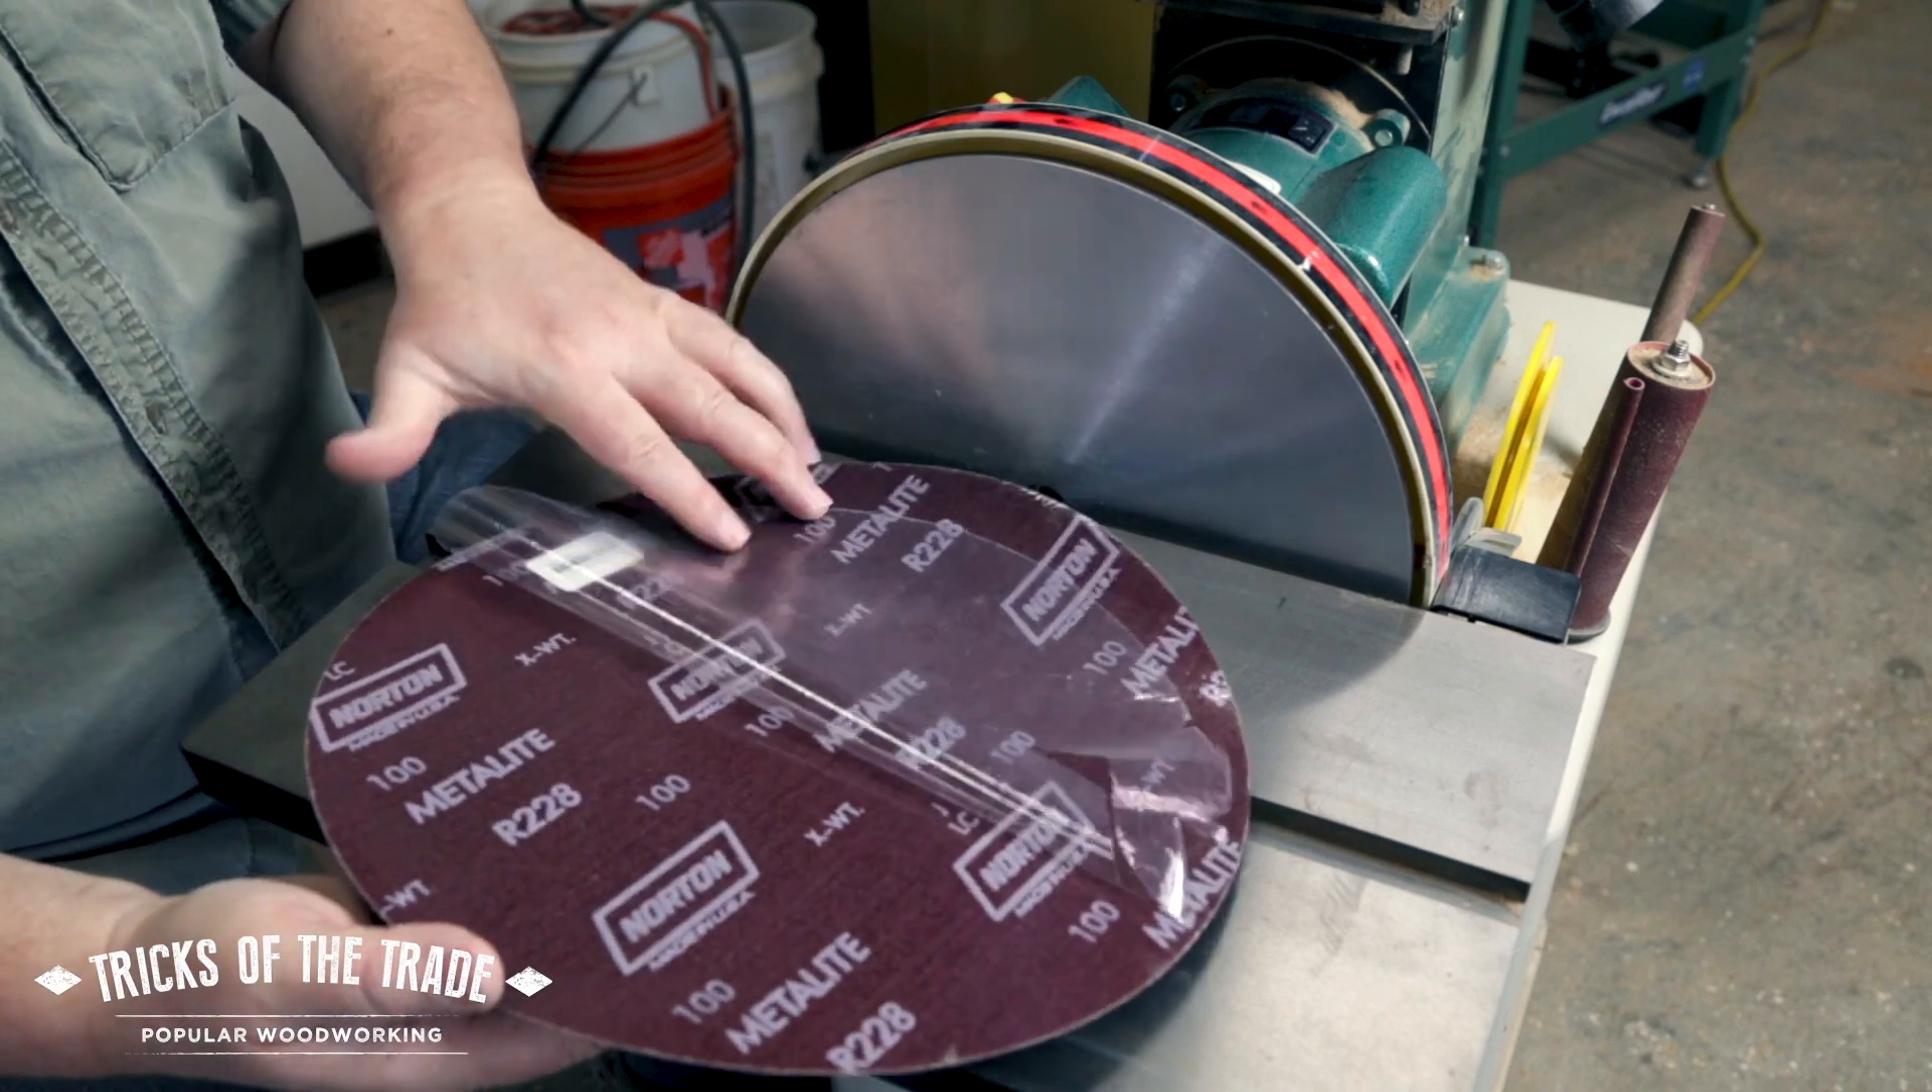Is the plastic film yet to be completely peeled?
Yes.